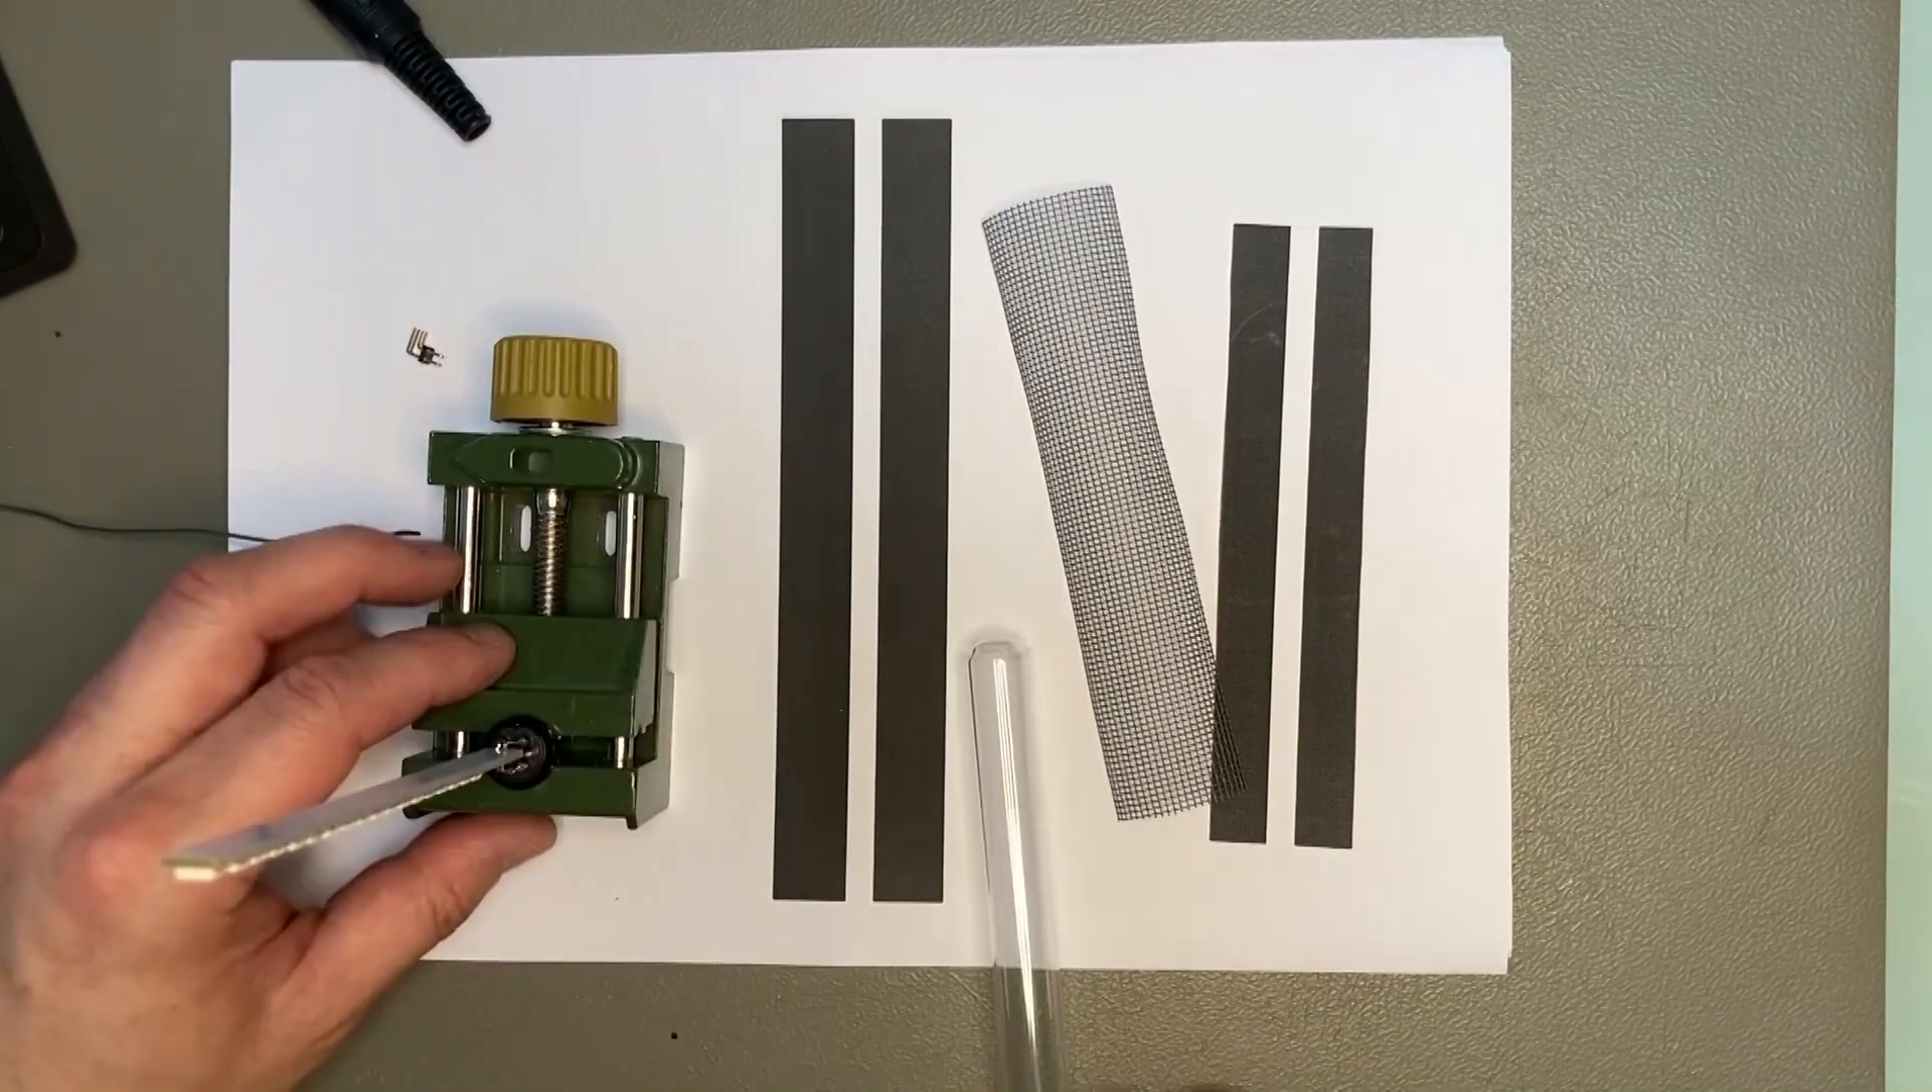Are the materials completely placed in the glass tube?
No.